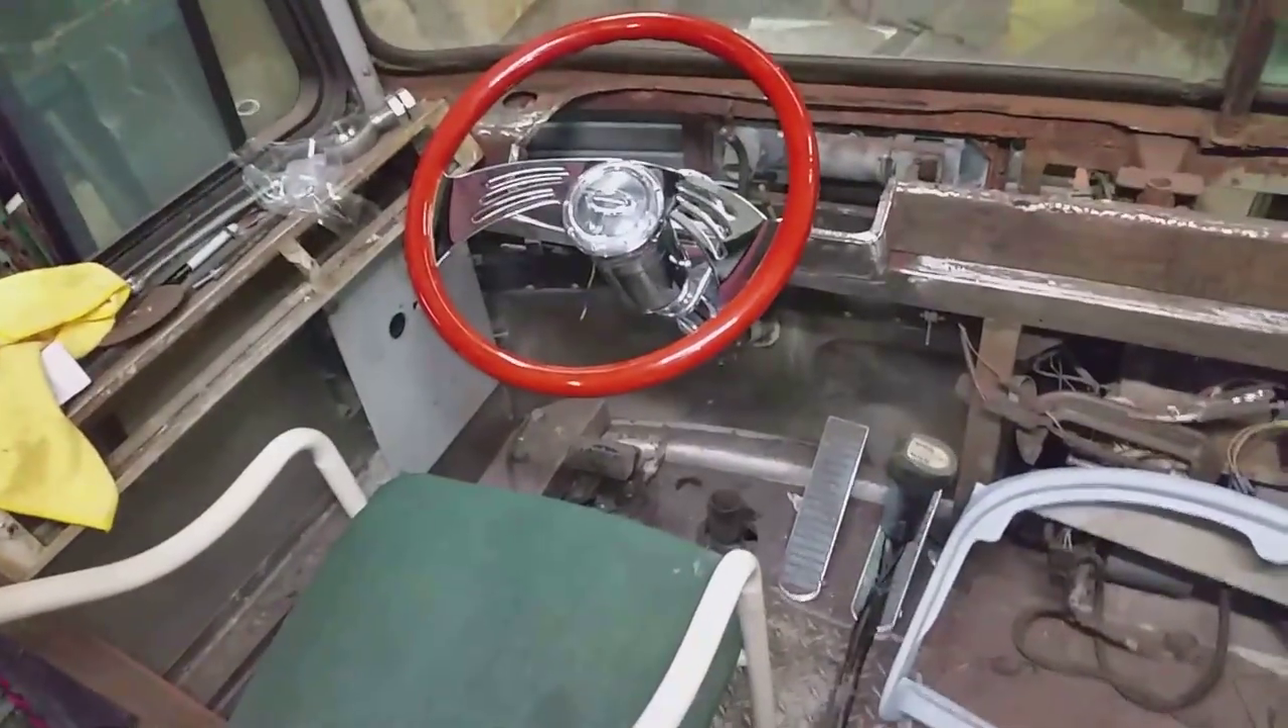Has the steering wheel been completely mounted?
Yes.